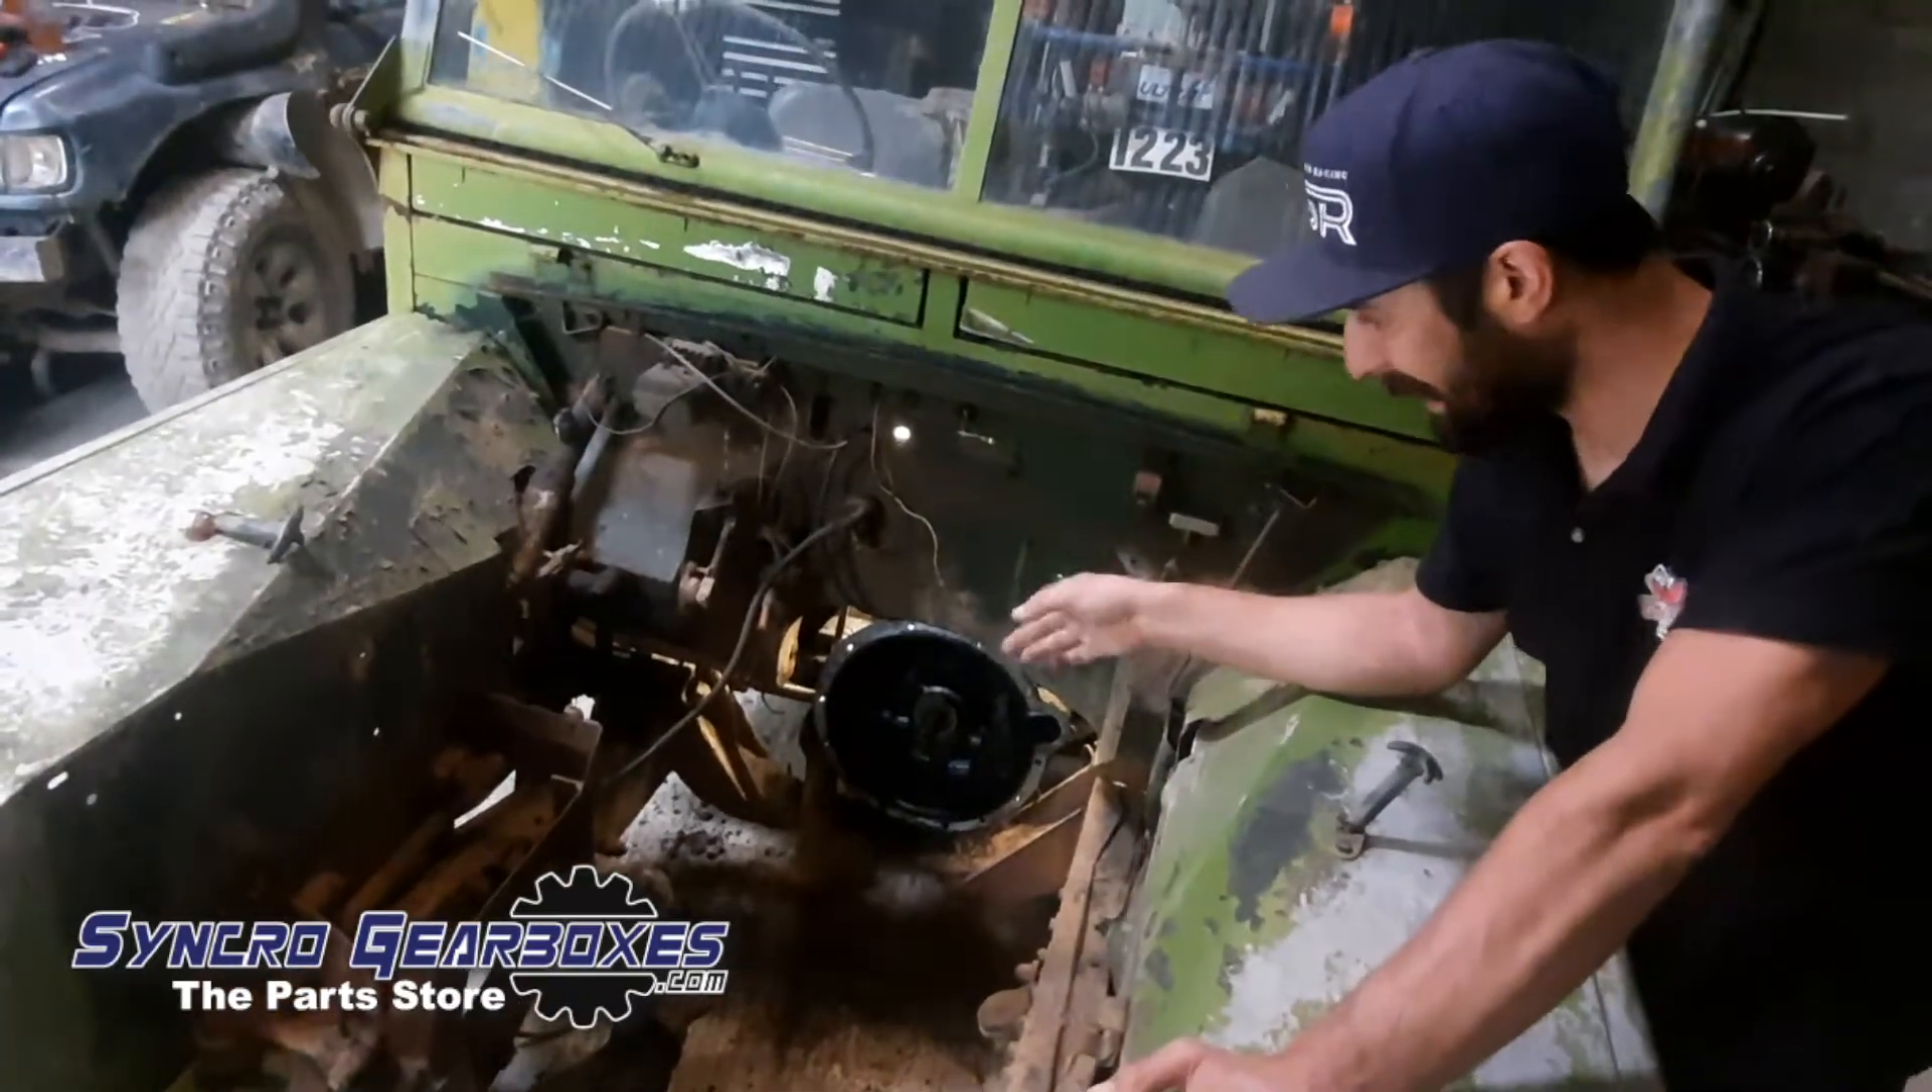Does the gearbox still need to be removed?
Yes.